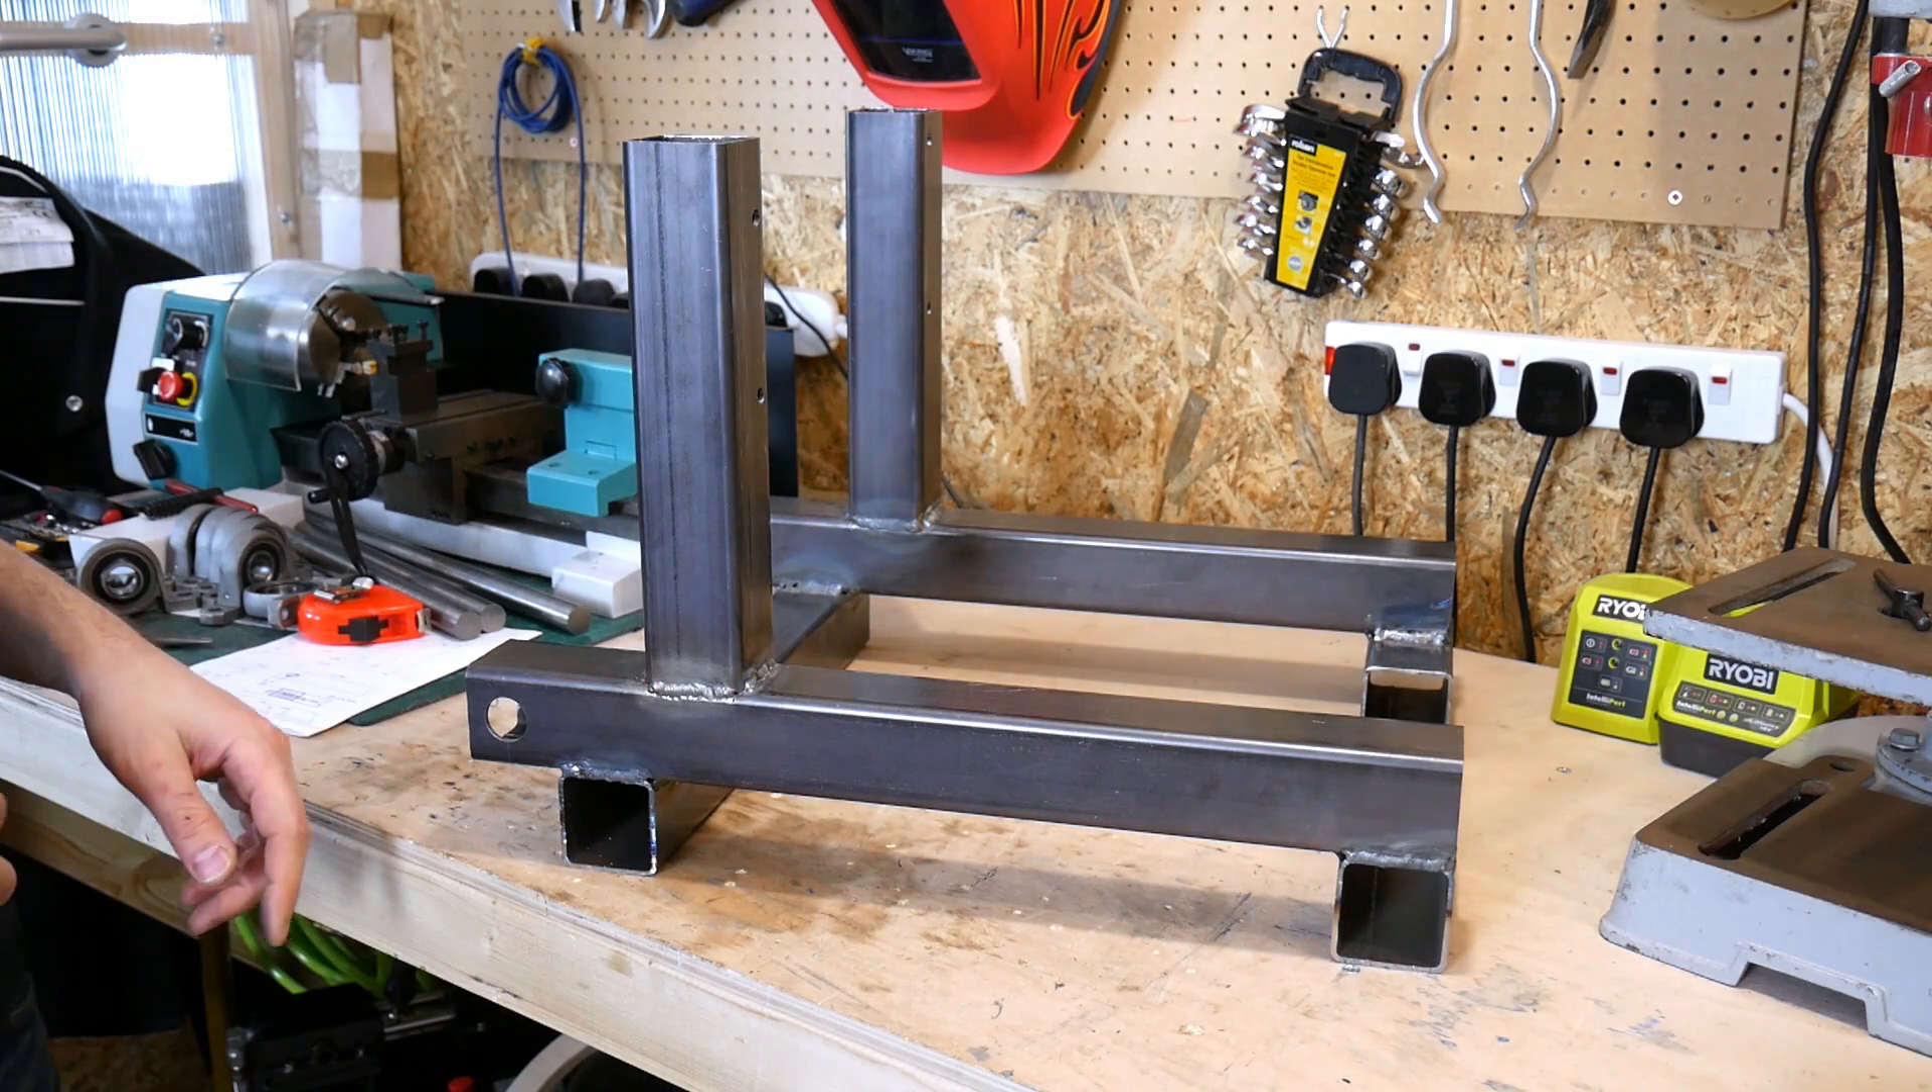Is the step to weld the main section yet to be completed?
No.